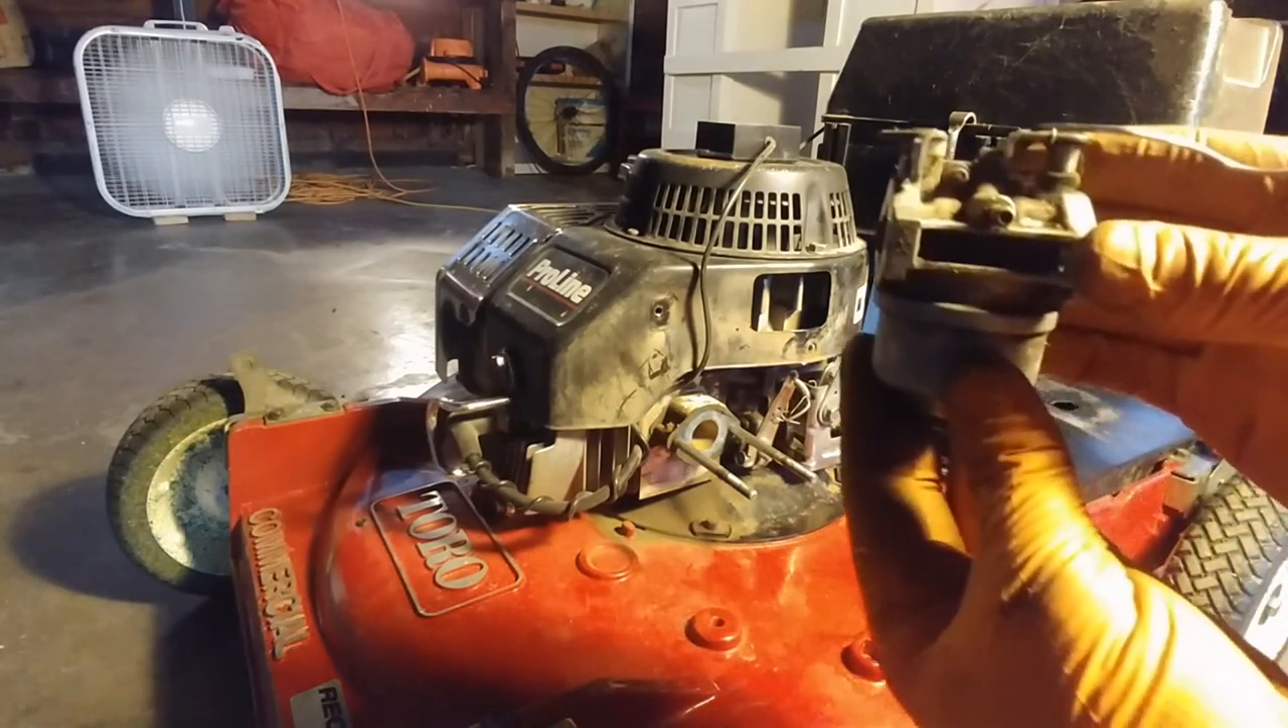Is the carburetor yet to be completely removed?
No.